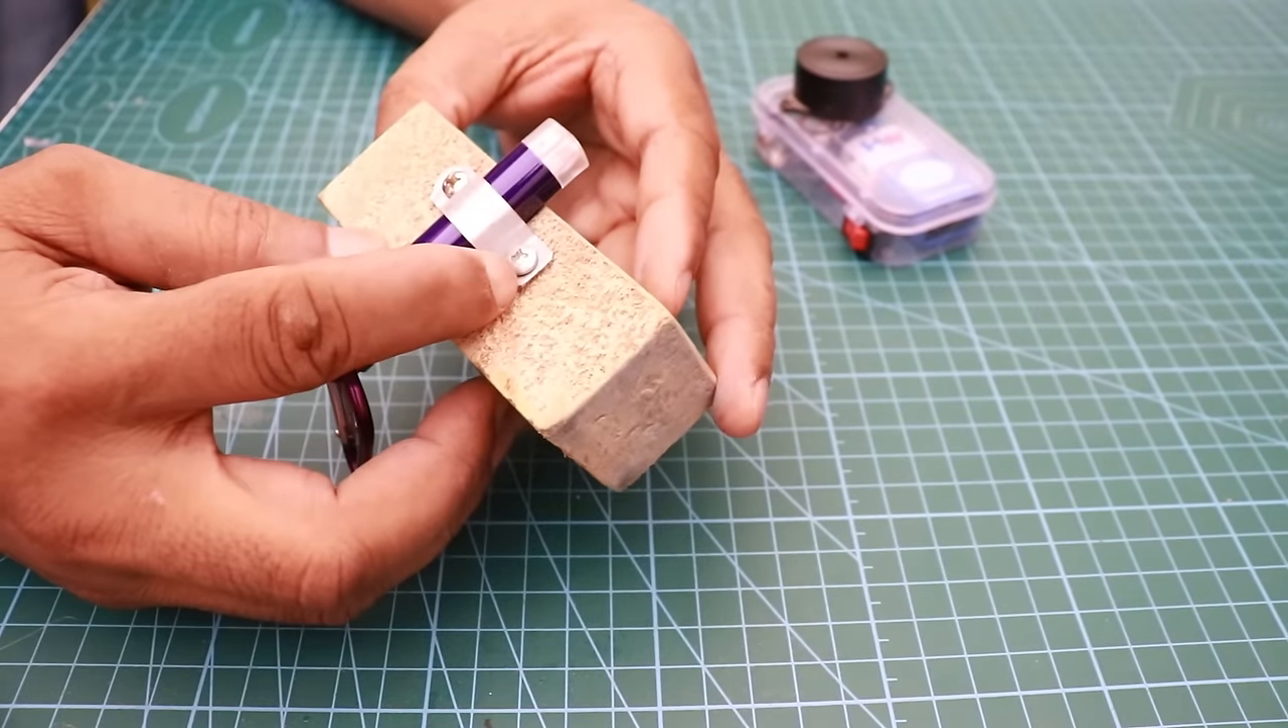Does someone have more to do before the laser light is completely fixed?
No.